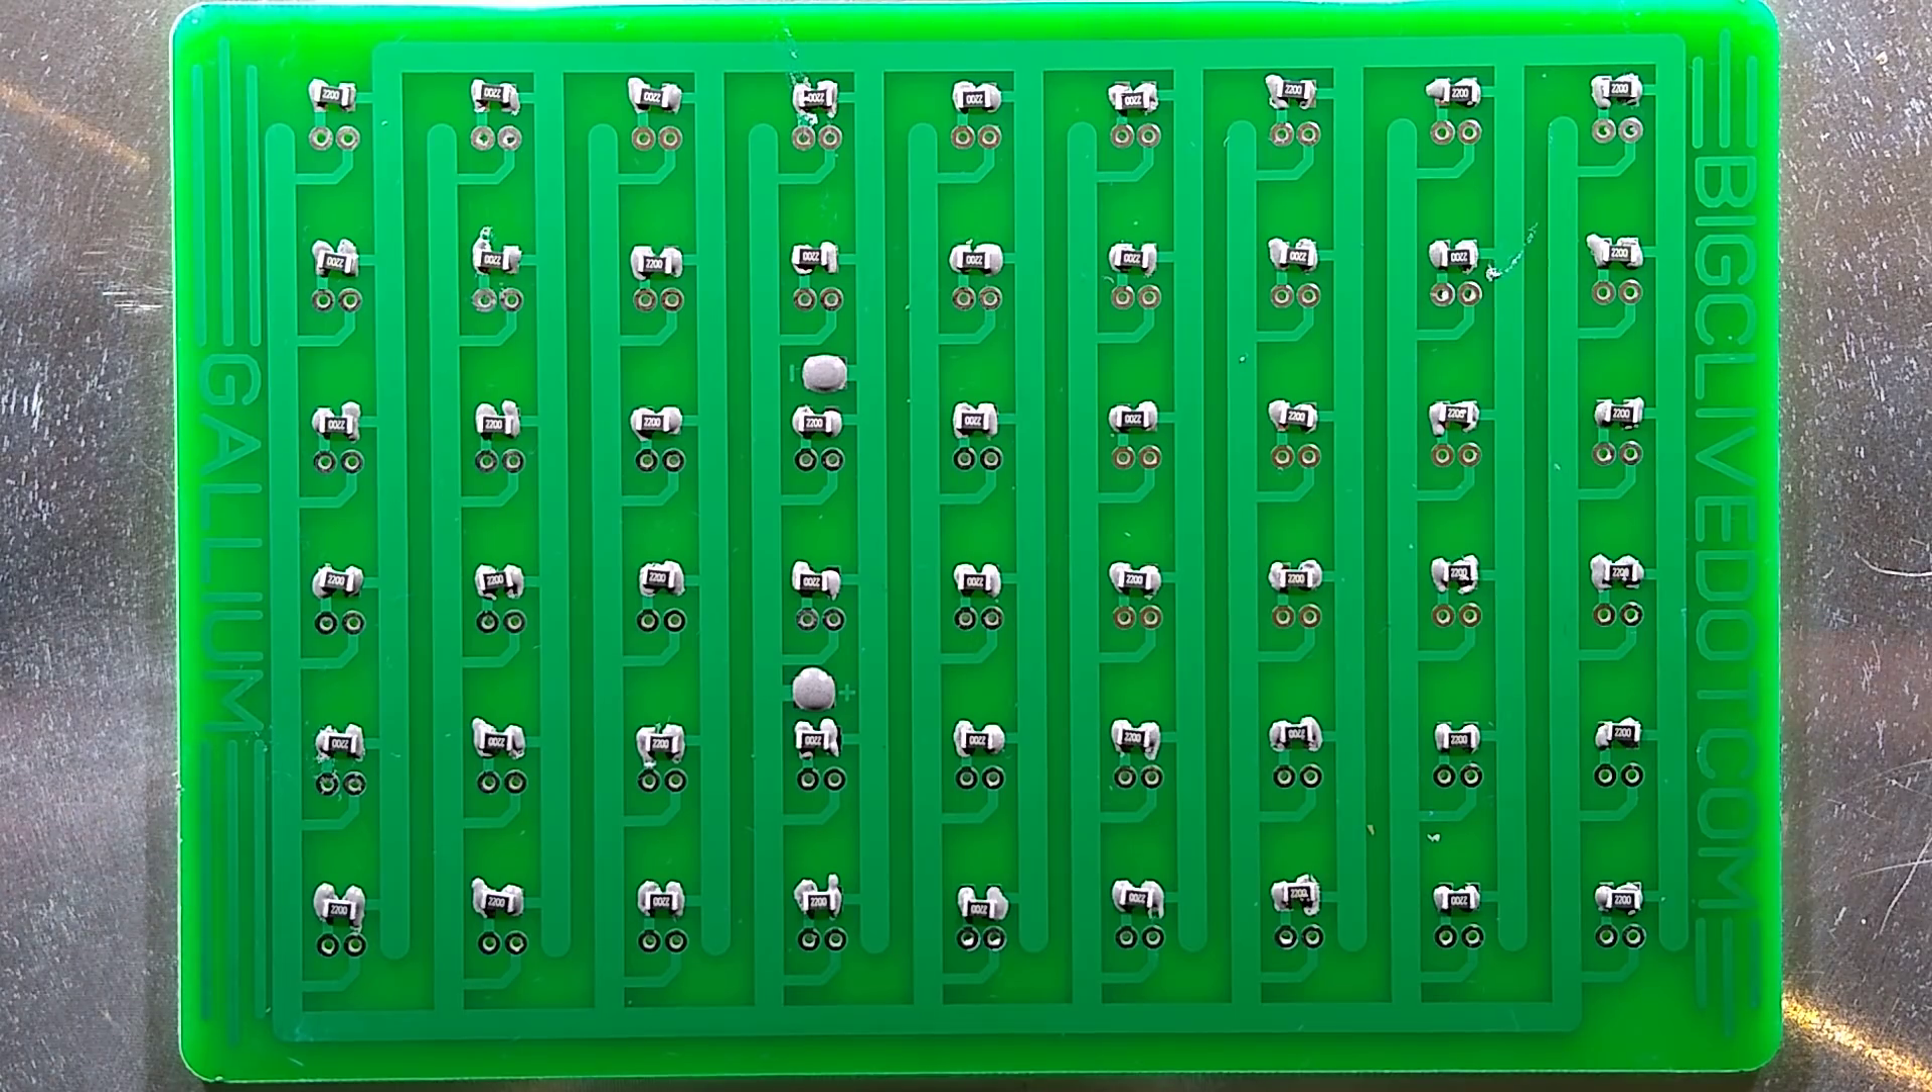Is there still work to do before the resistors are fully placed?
No.